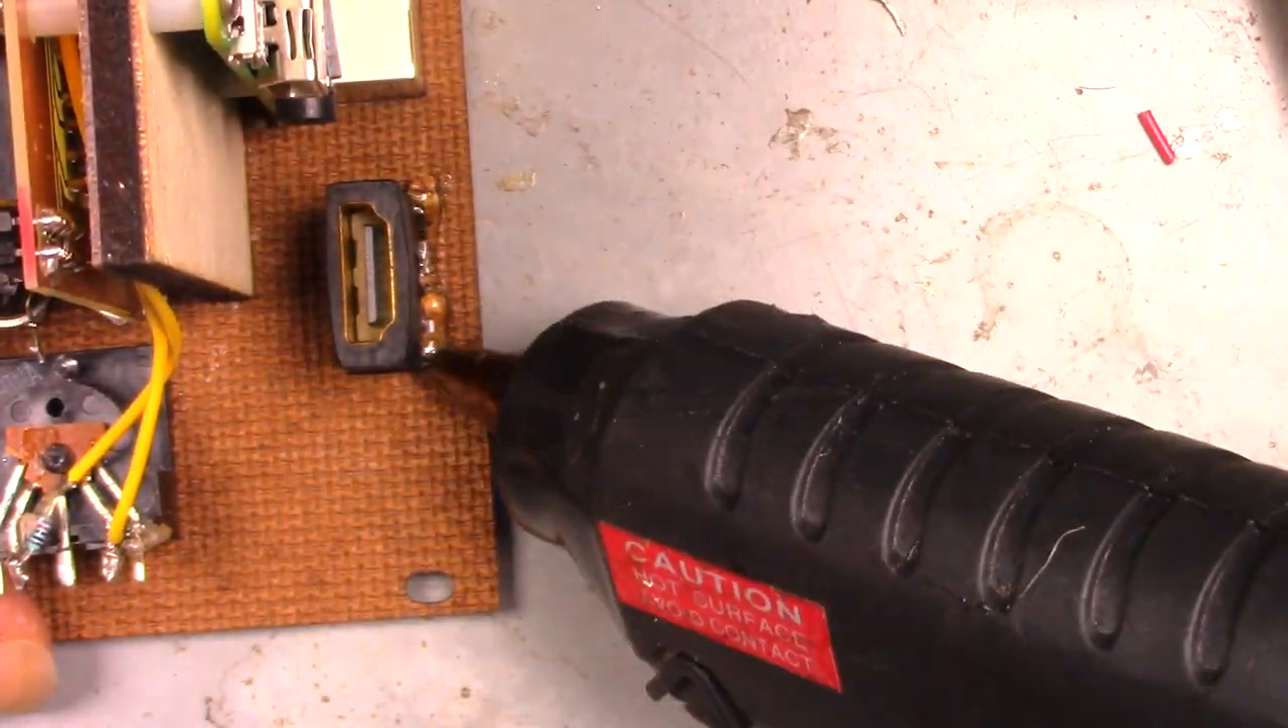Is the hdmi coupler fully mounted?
No.